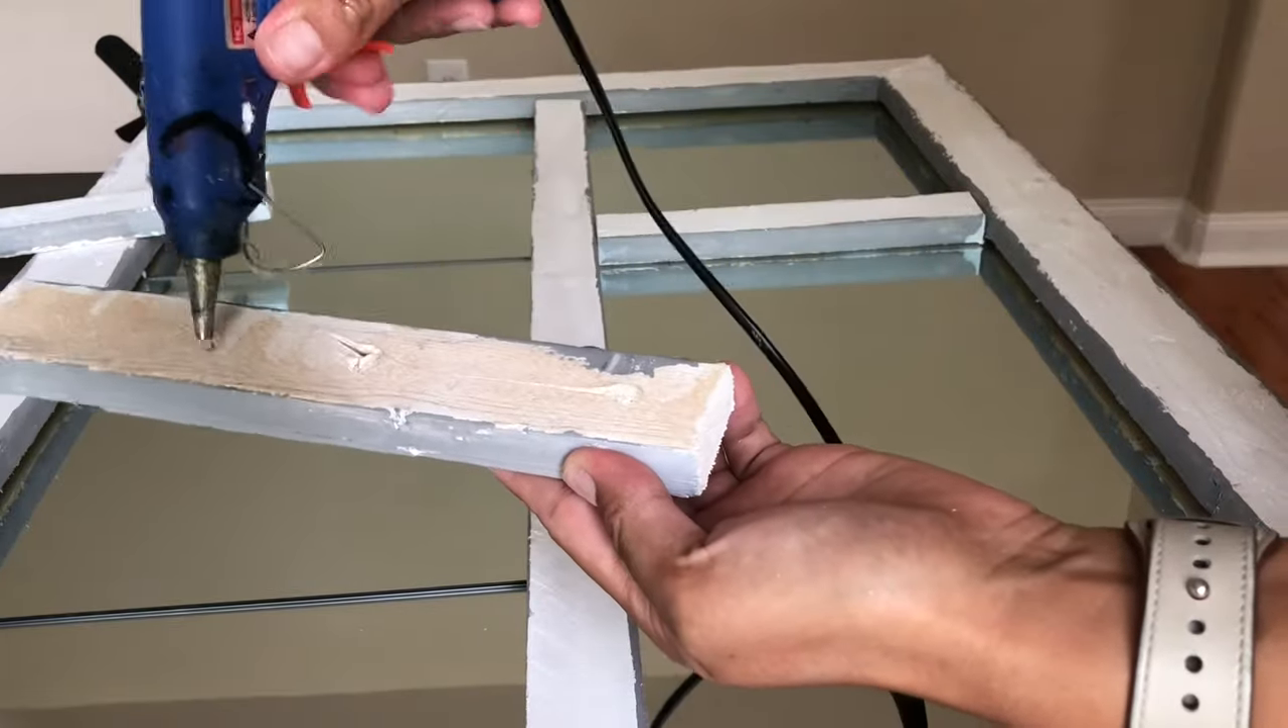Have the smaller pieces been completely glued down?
No.